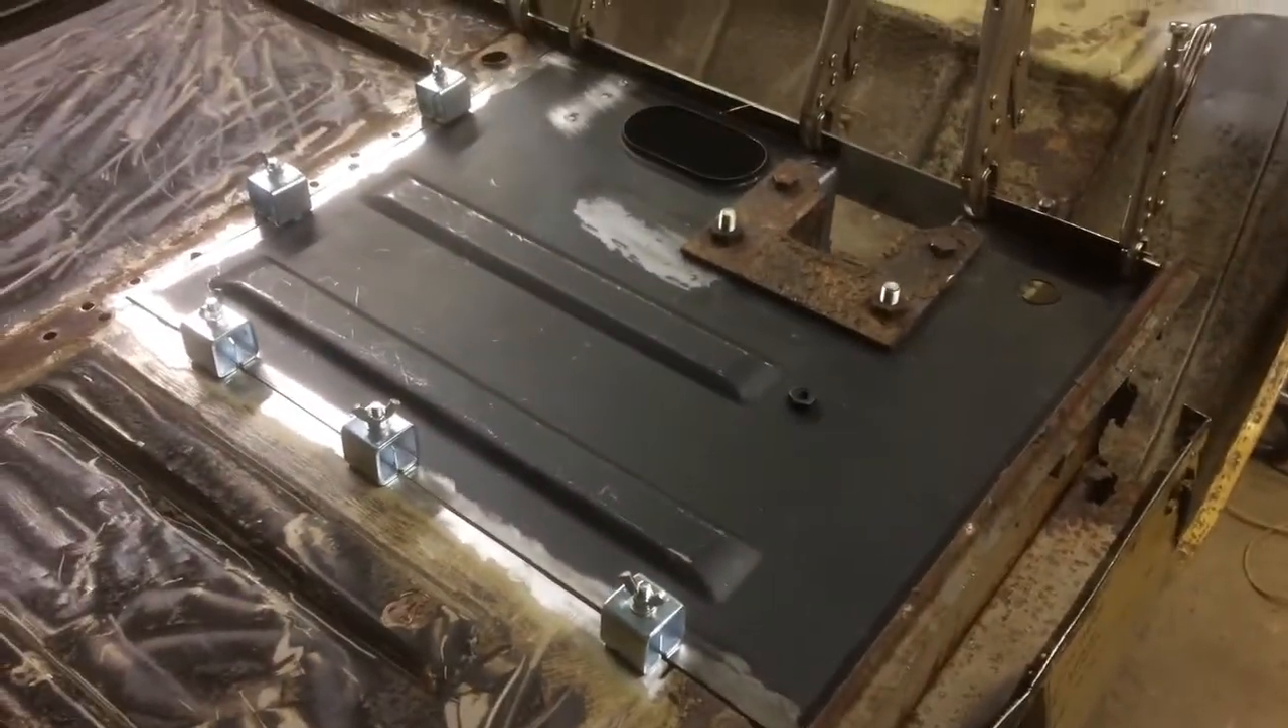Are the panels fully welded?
No.